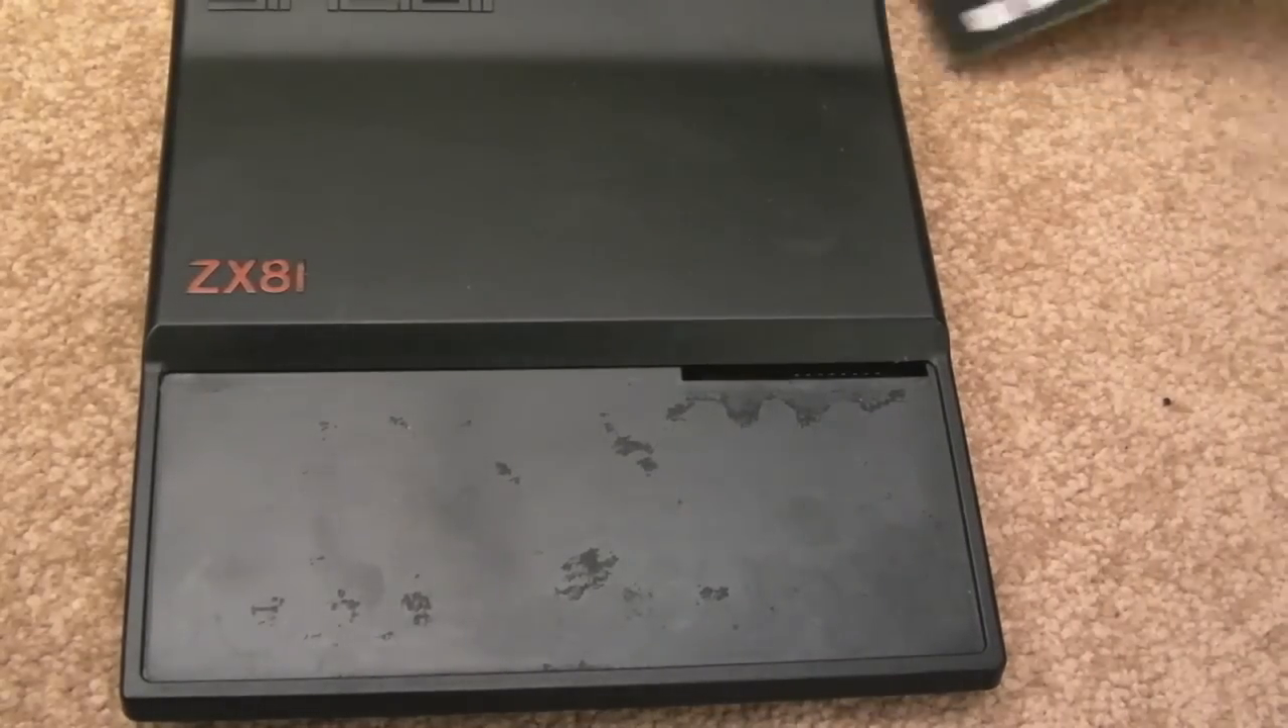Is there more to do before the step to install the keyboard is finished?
Yes.